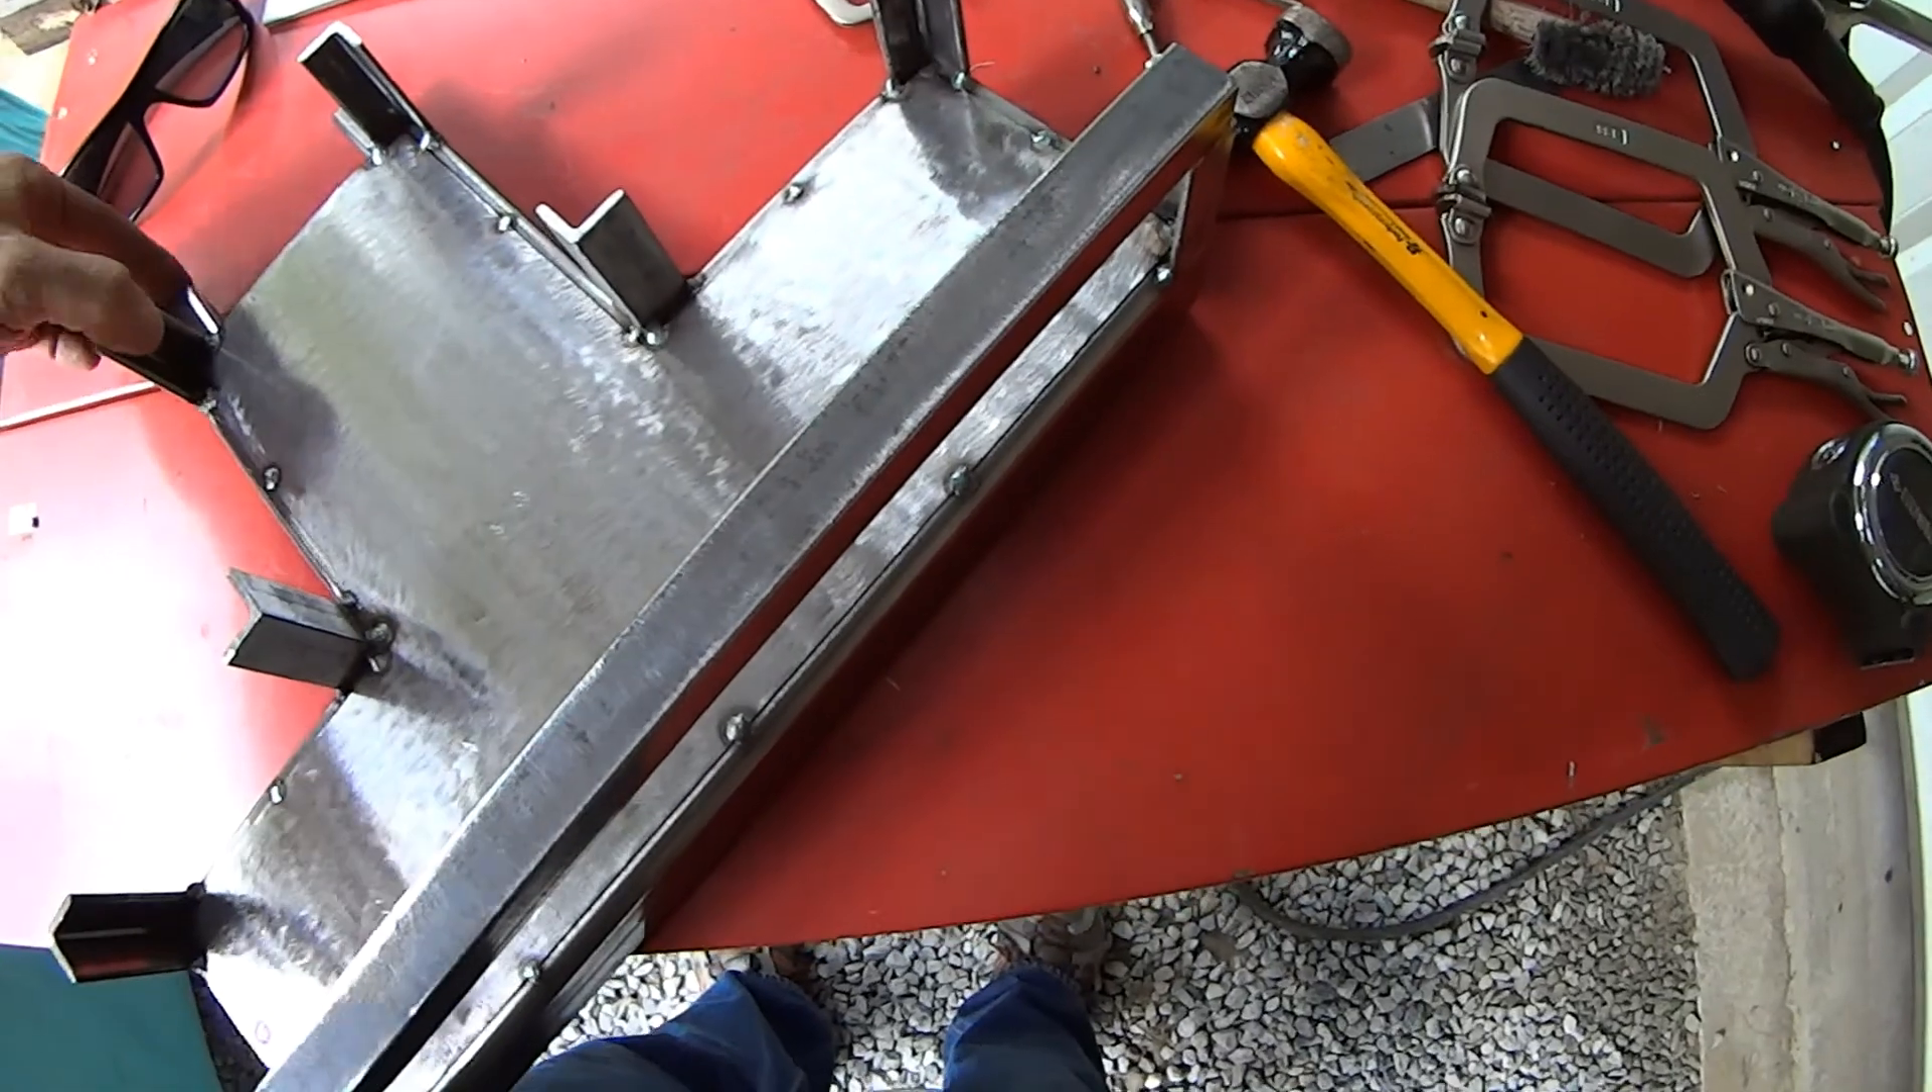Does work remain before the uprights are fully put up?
No.